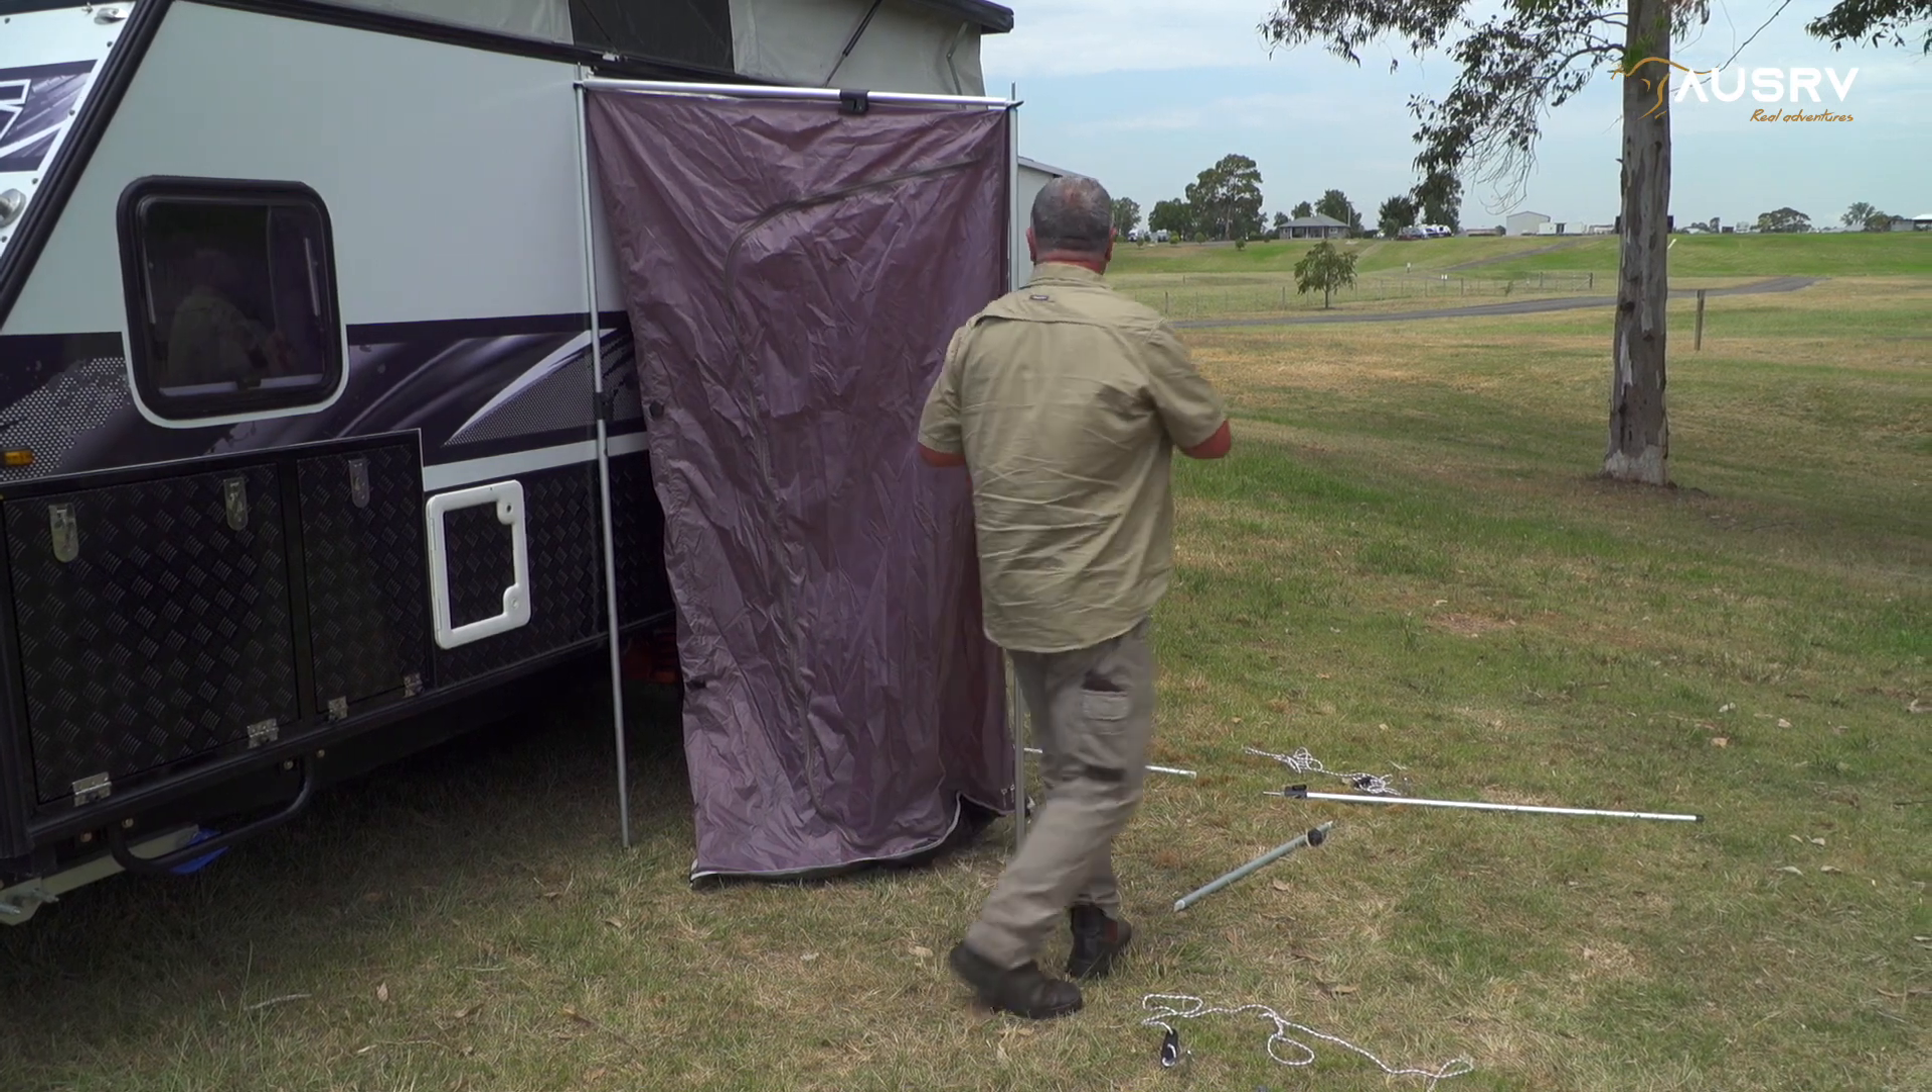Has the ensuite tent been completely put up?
No.